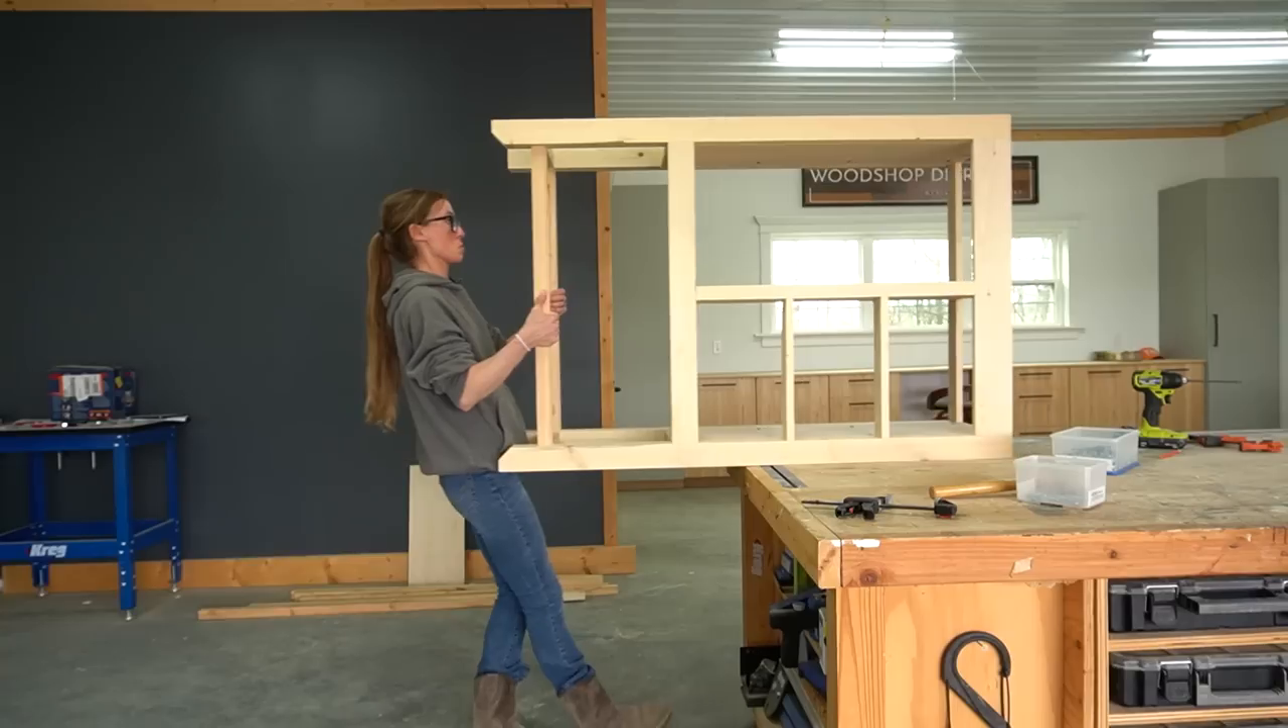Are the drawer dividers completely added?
Yes.